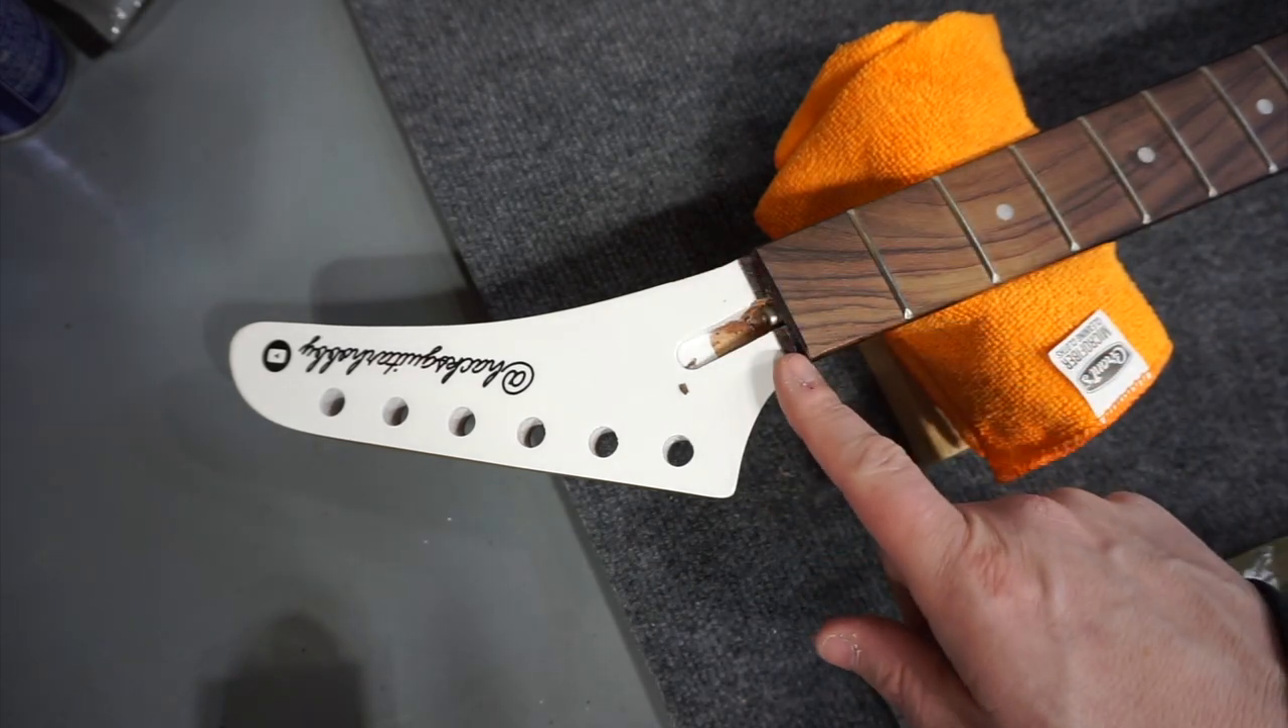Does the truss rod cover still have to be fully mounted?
Yes.